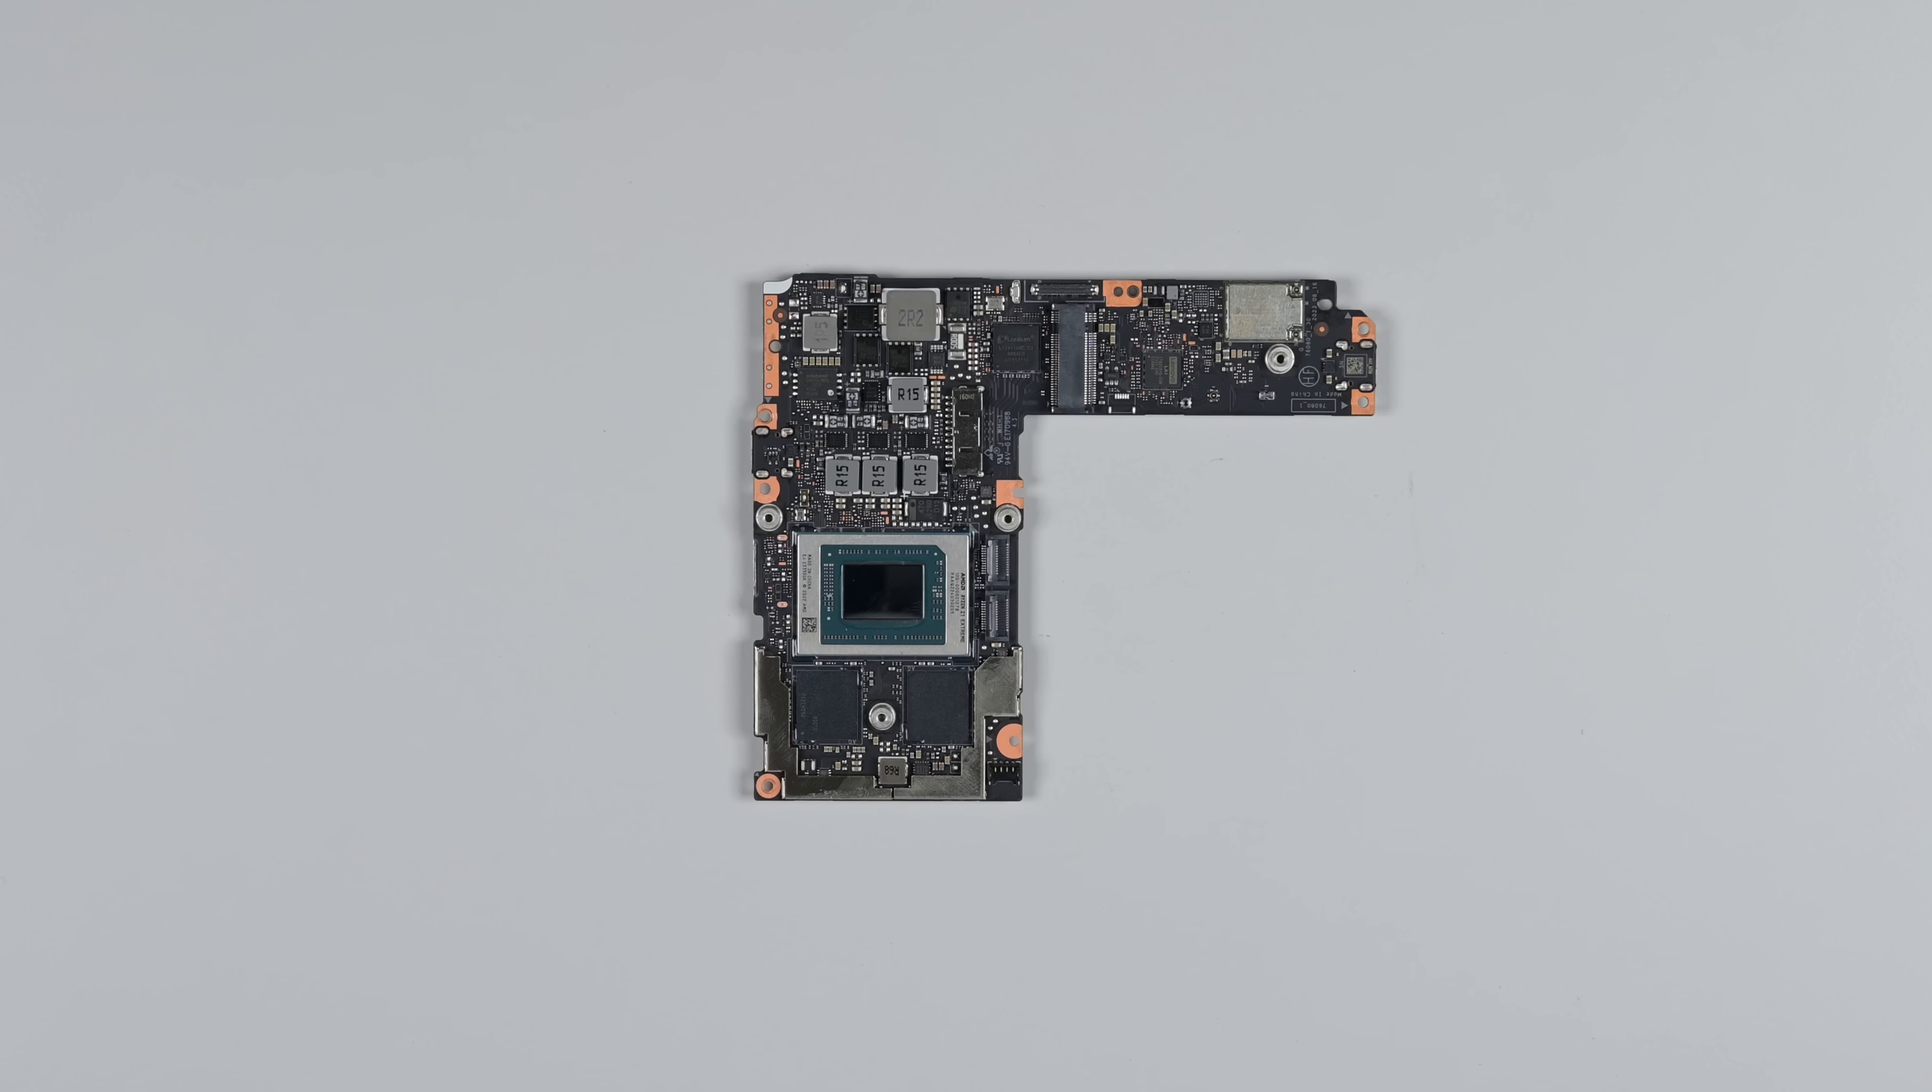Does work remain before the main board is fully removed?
No.